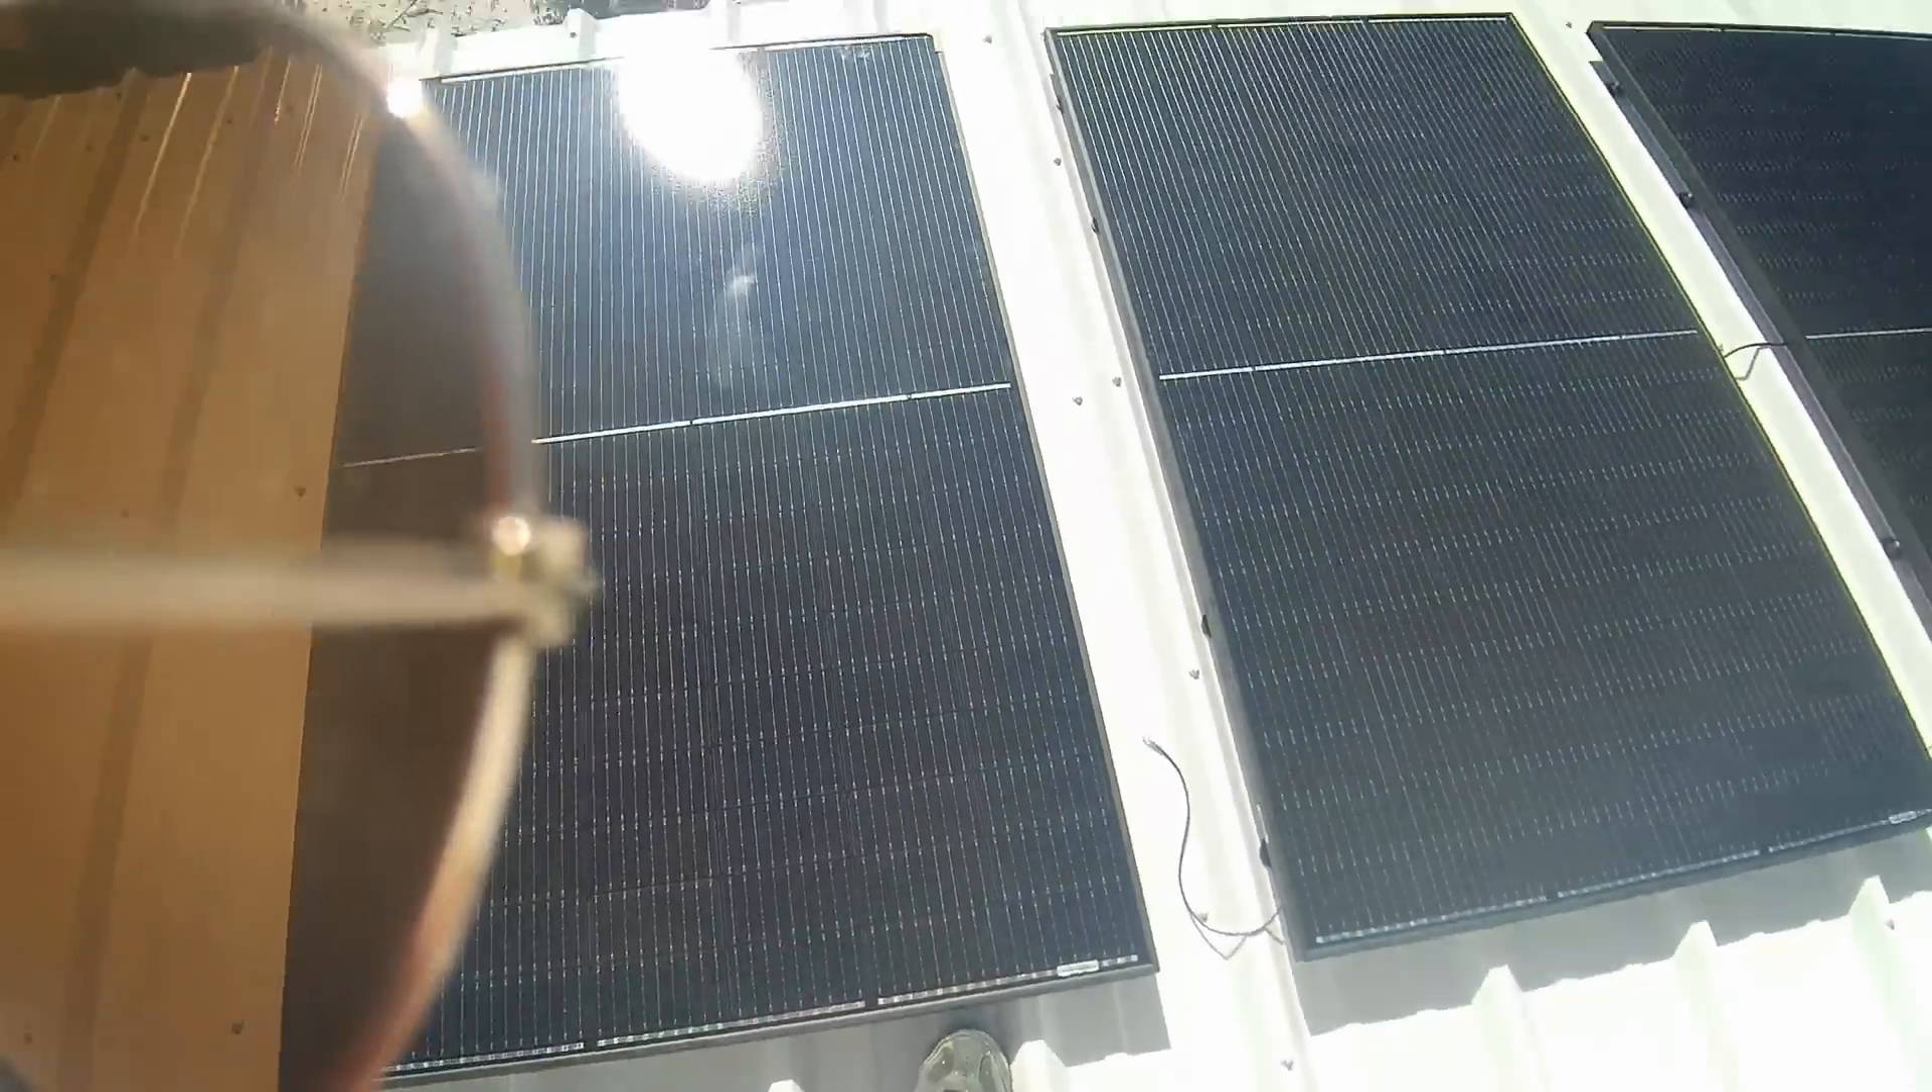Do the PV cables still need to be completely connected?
Yes.